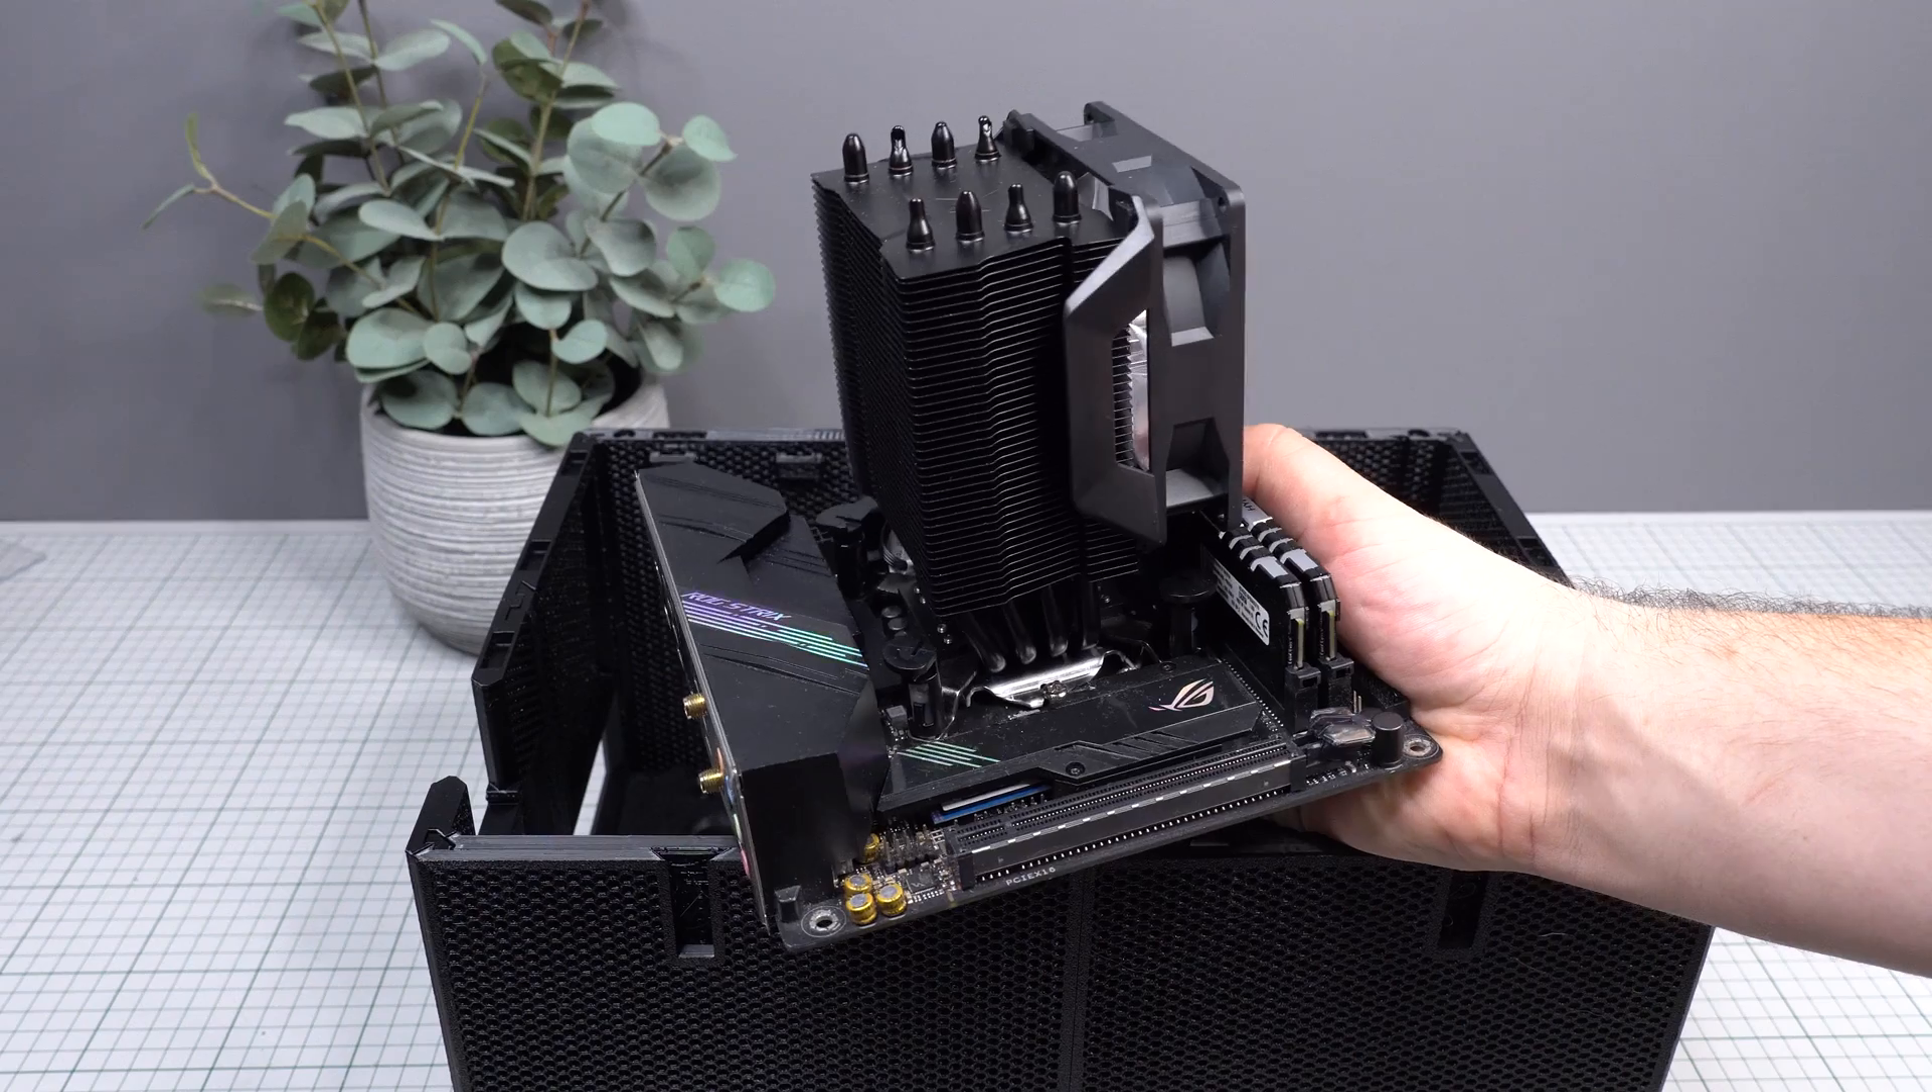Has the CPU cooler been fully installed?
Yes.